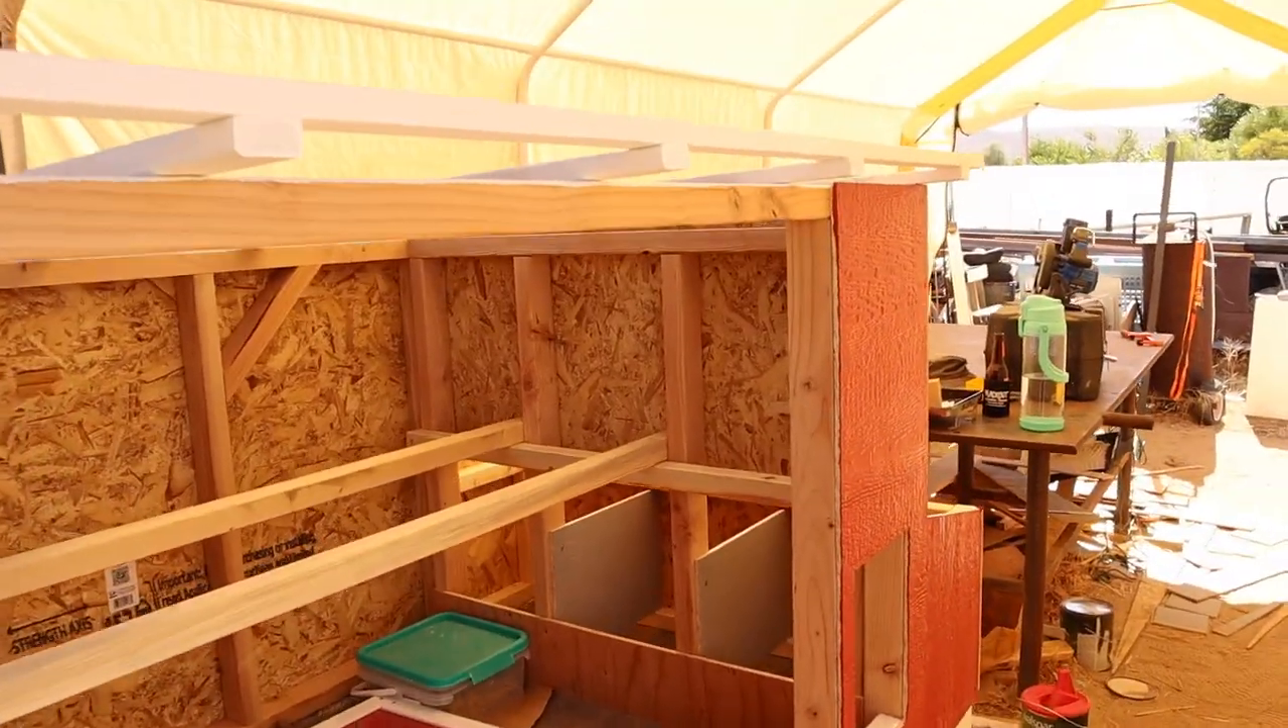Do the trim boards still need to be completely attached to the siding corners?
Yes.